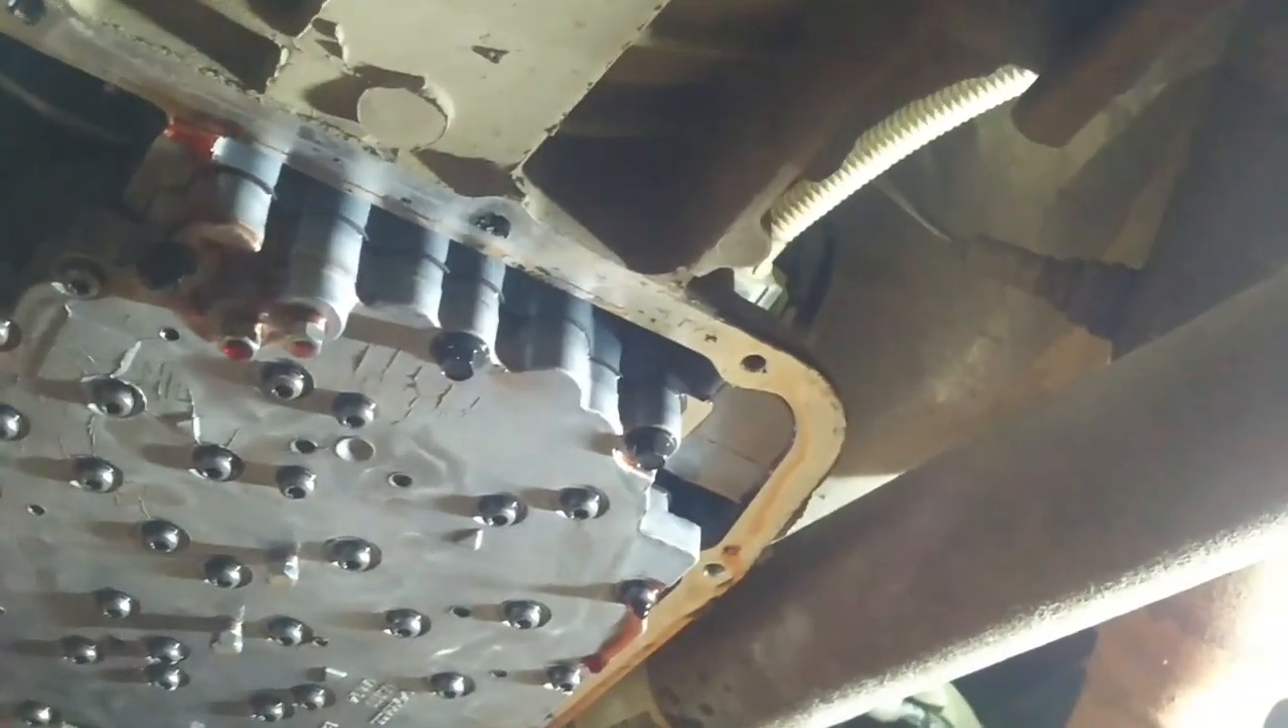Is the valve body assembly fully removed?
No.